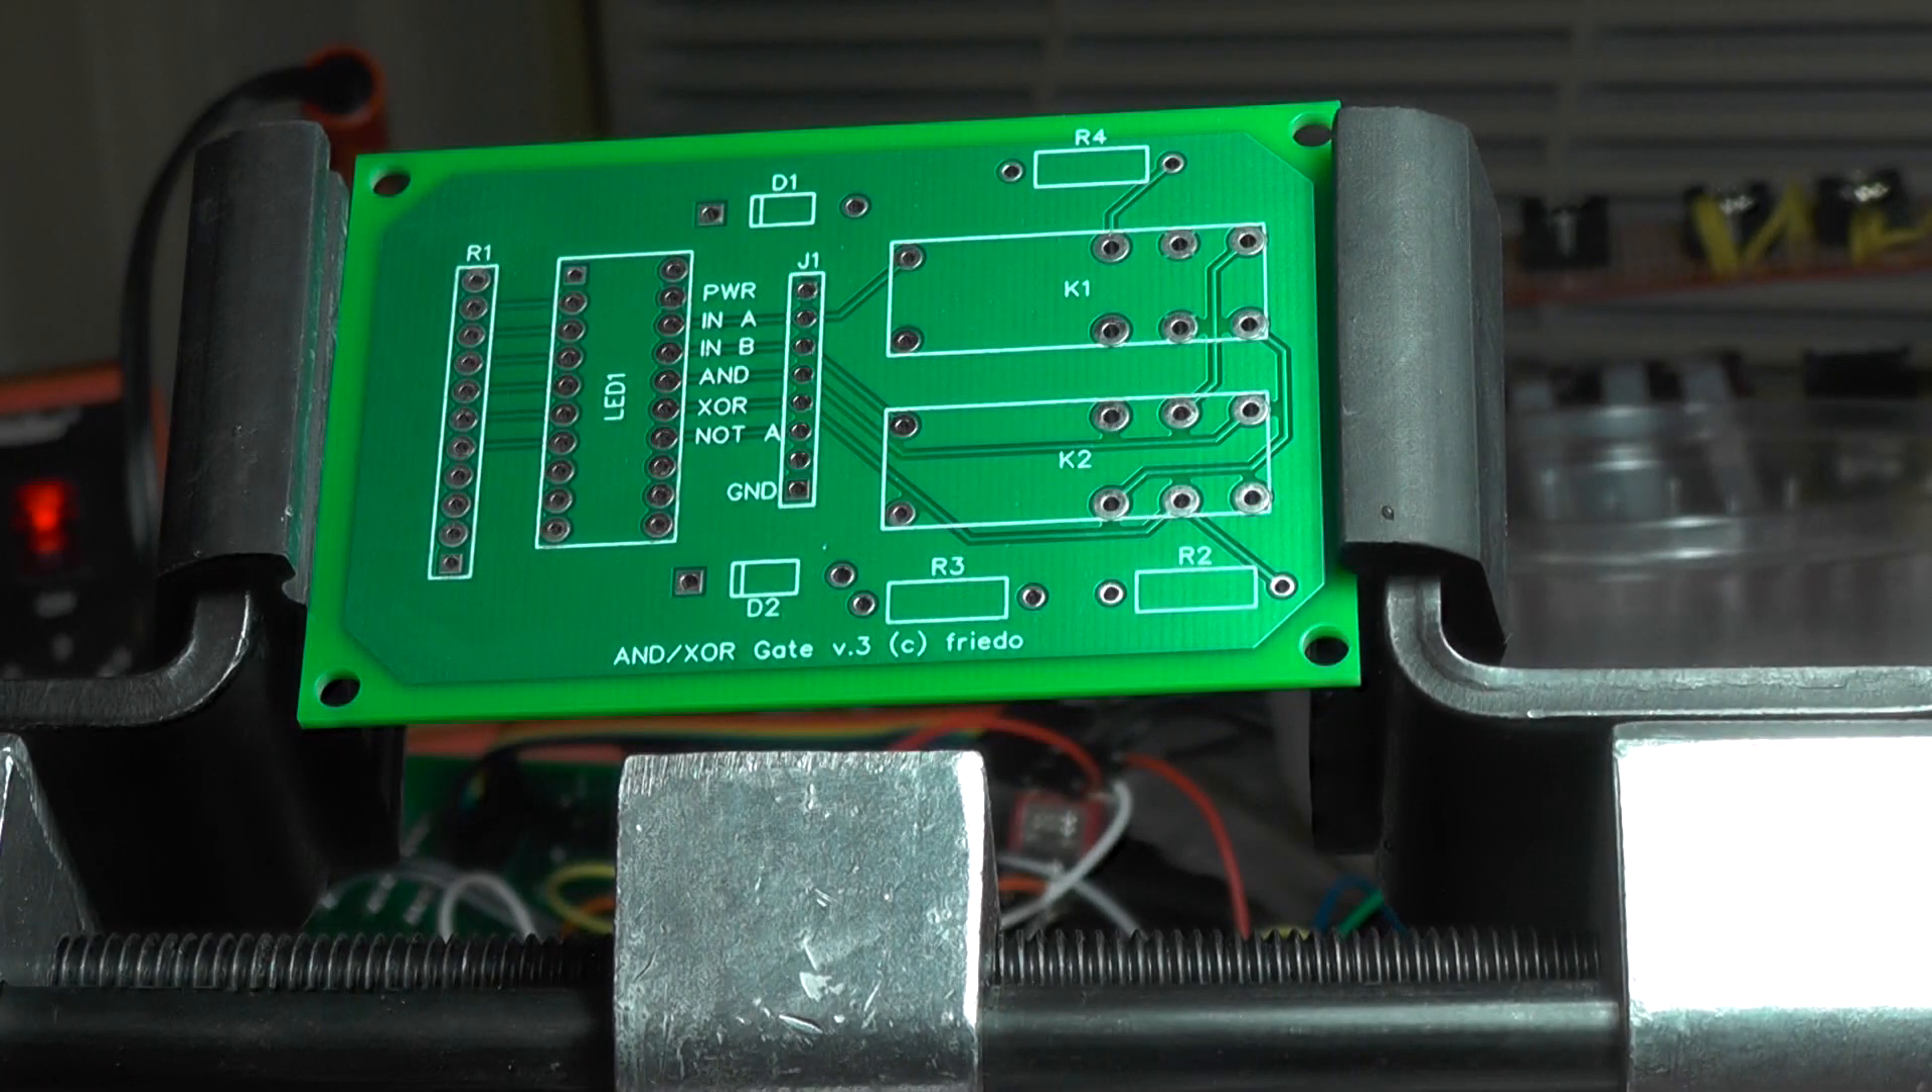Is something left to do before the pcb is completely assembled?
Yes.